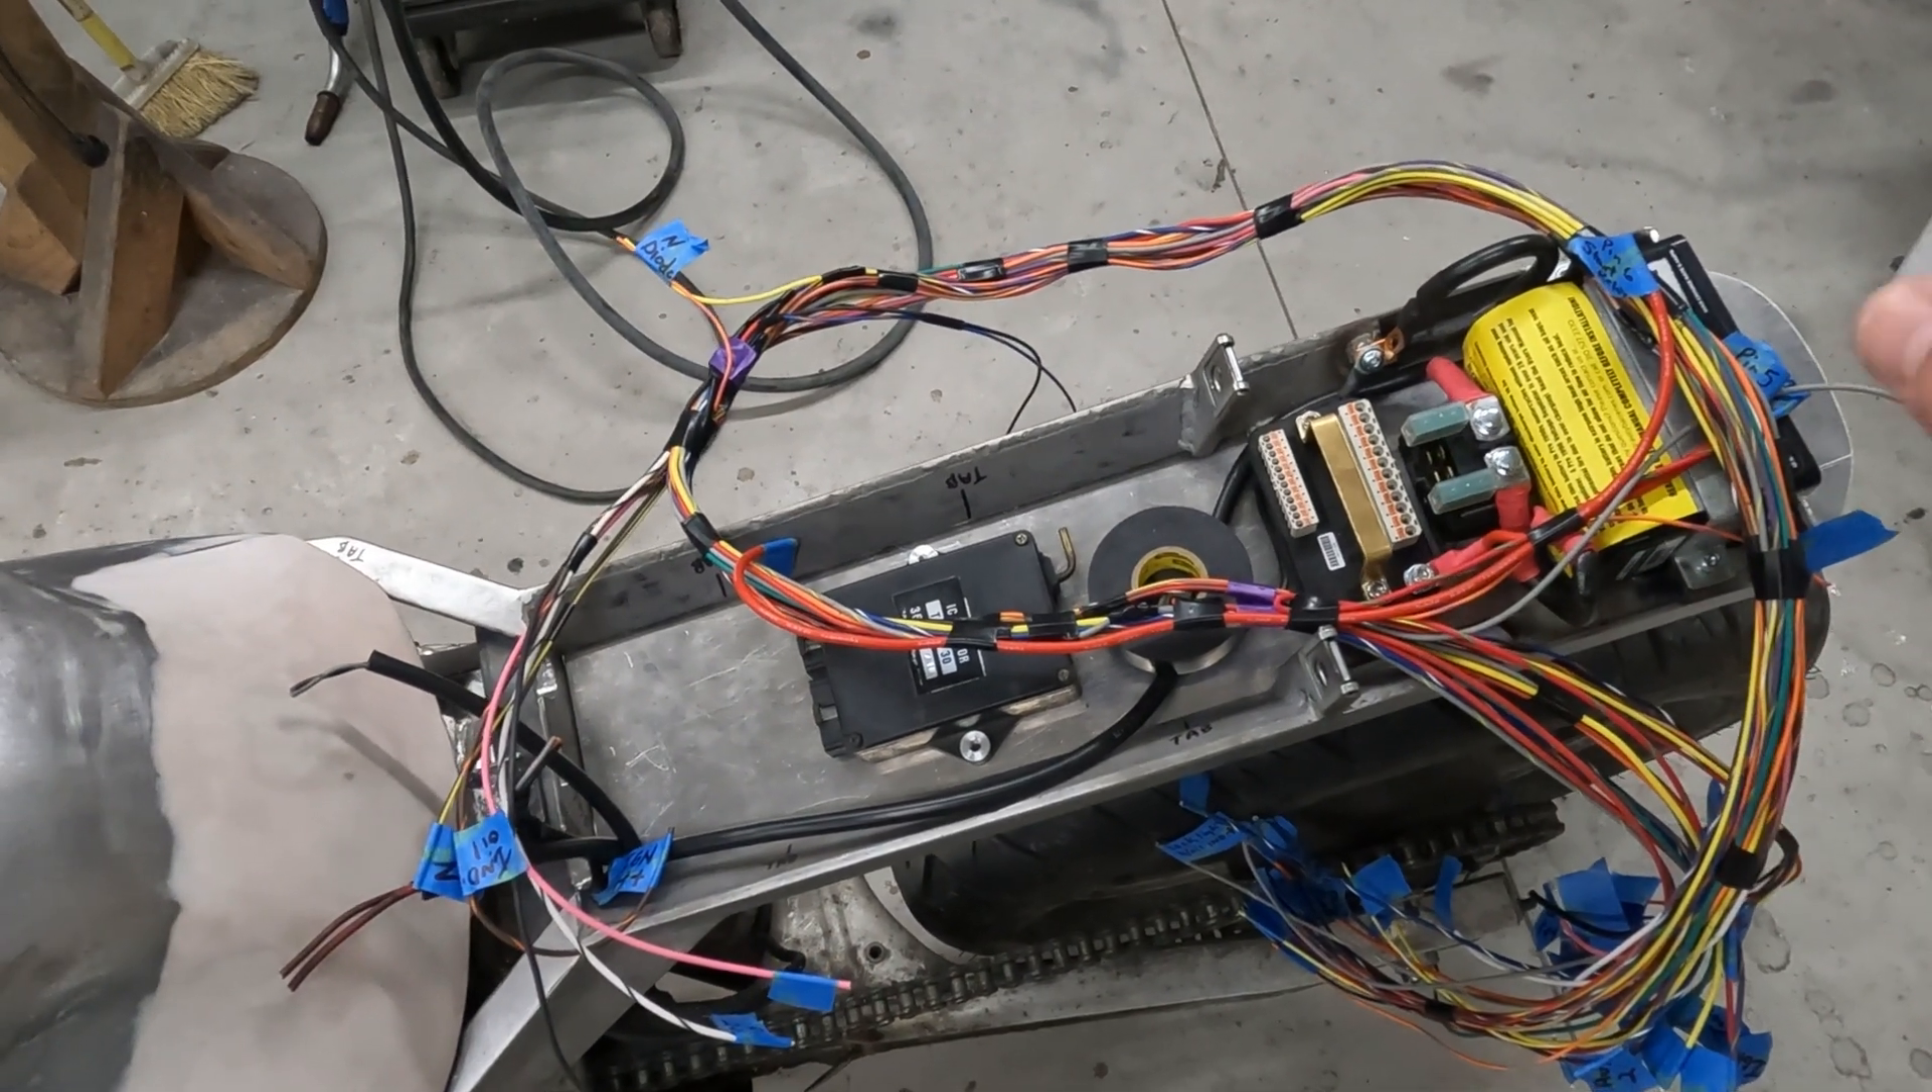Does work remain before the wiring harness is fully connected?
Yes.